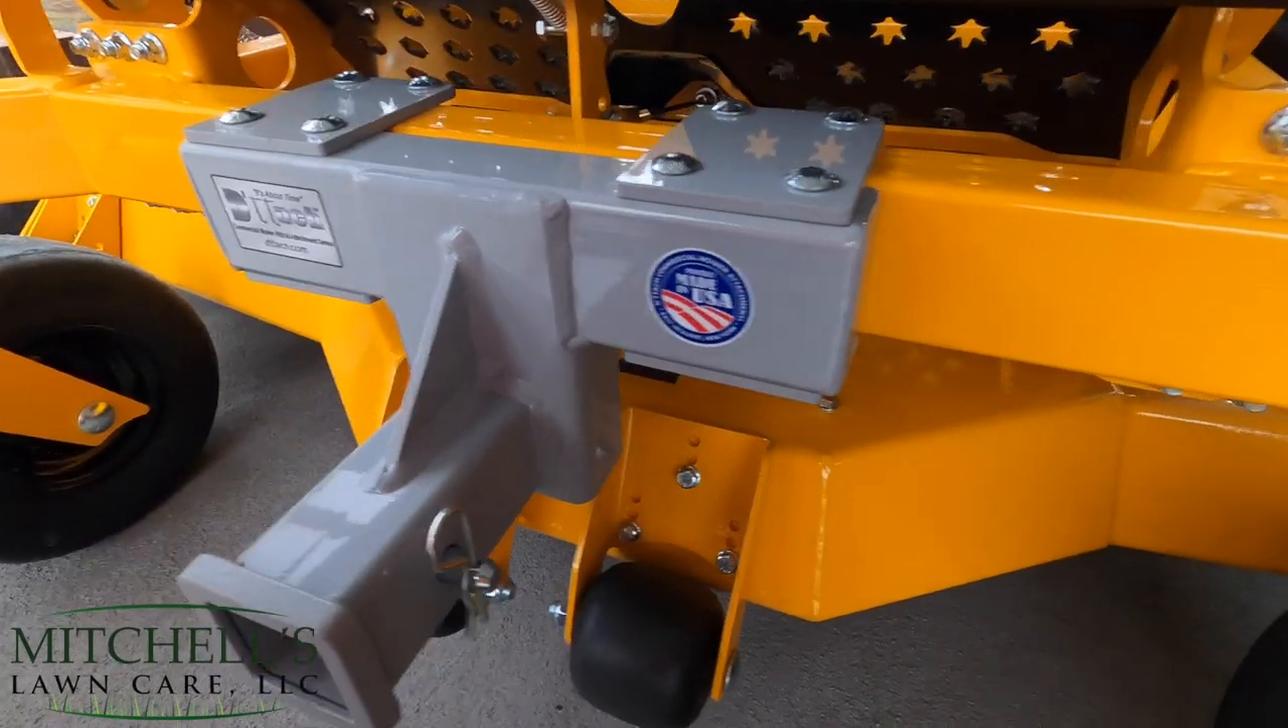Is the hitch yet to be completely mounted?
No.